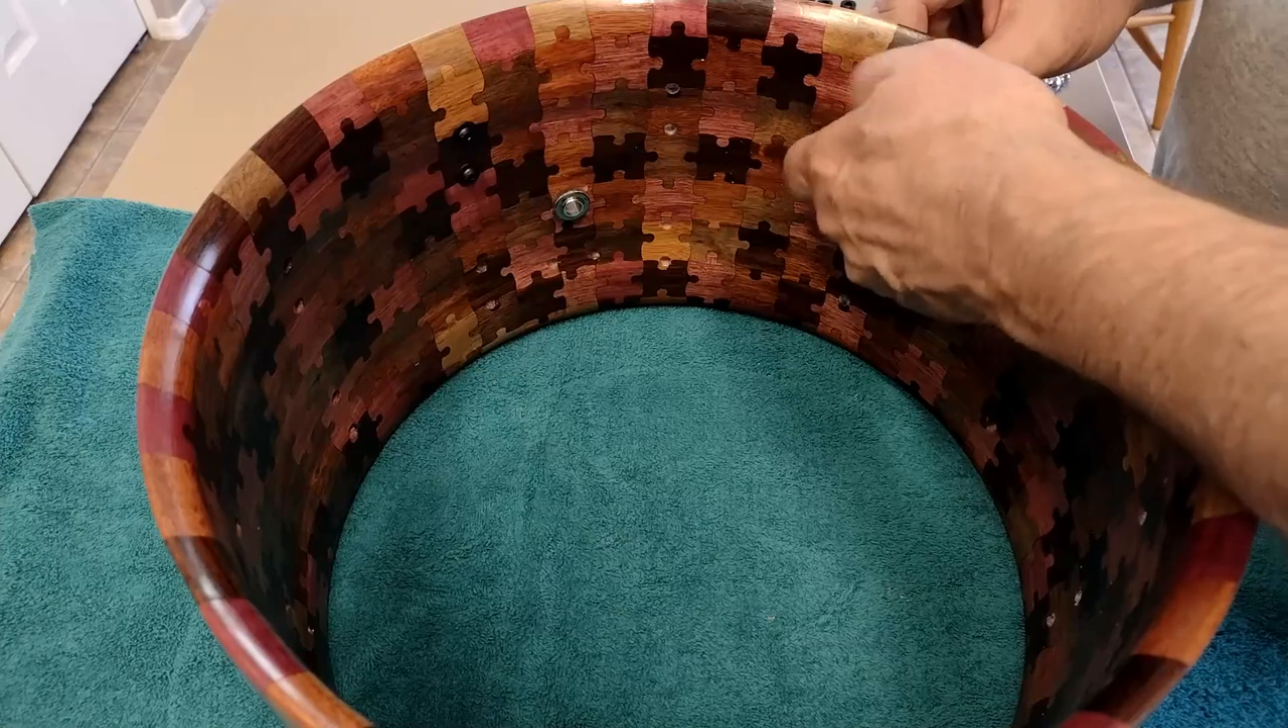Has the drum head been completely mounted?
No.